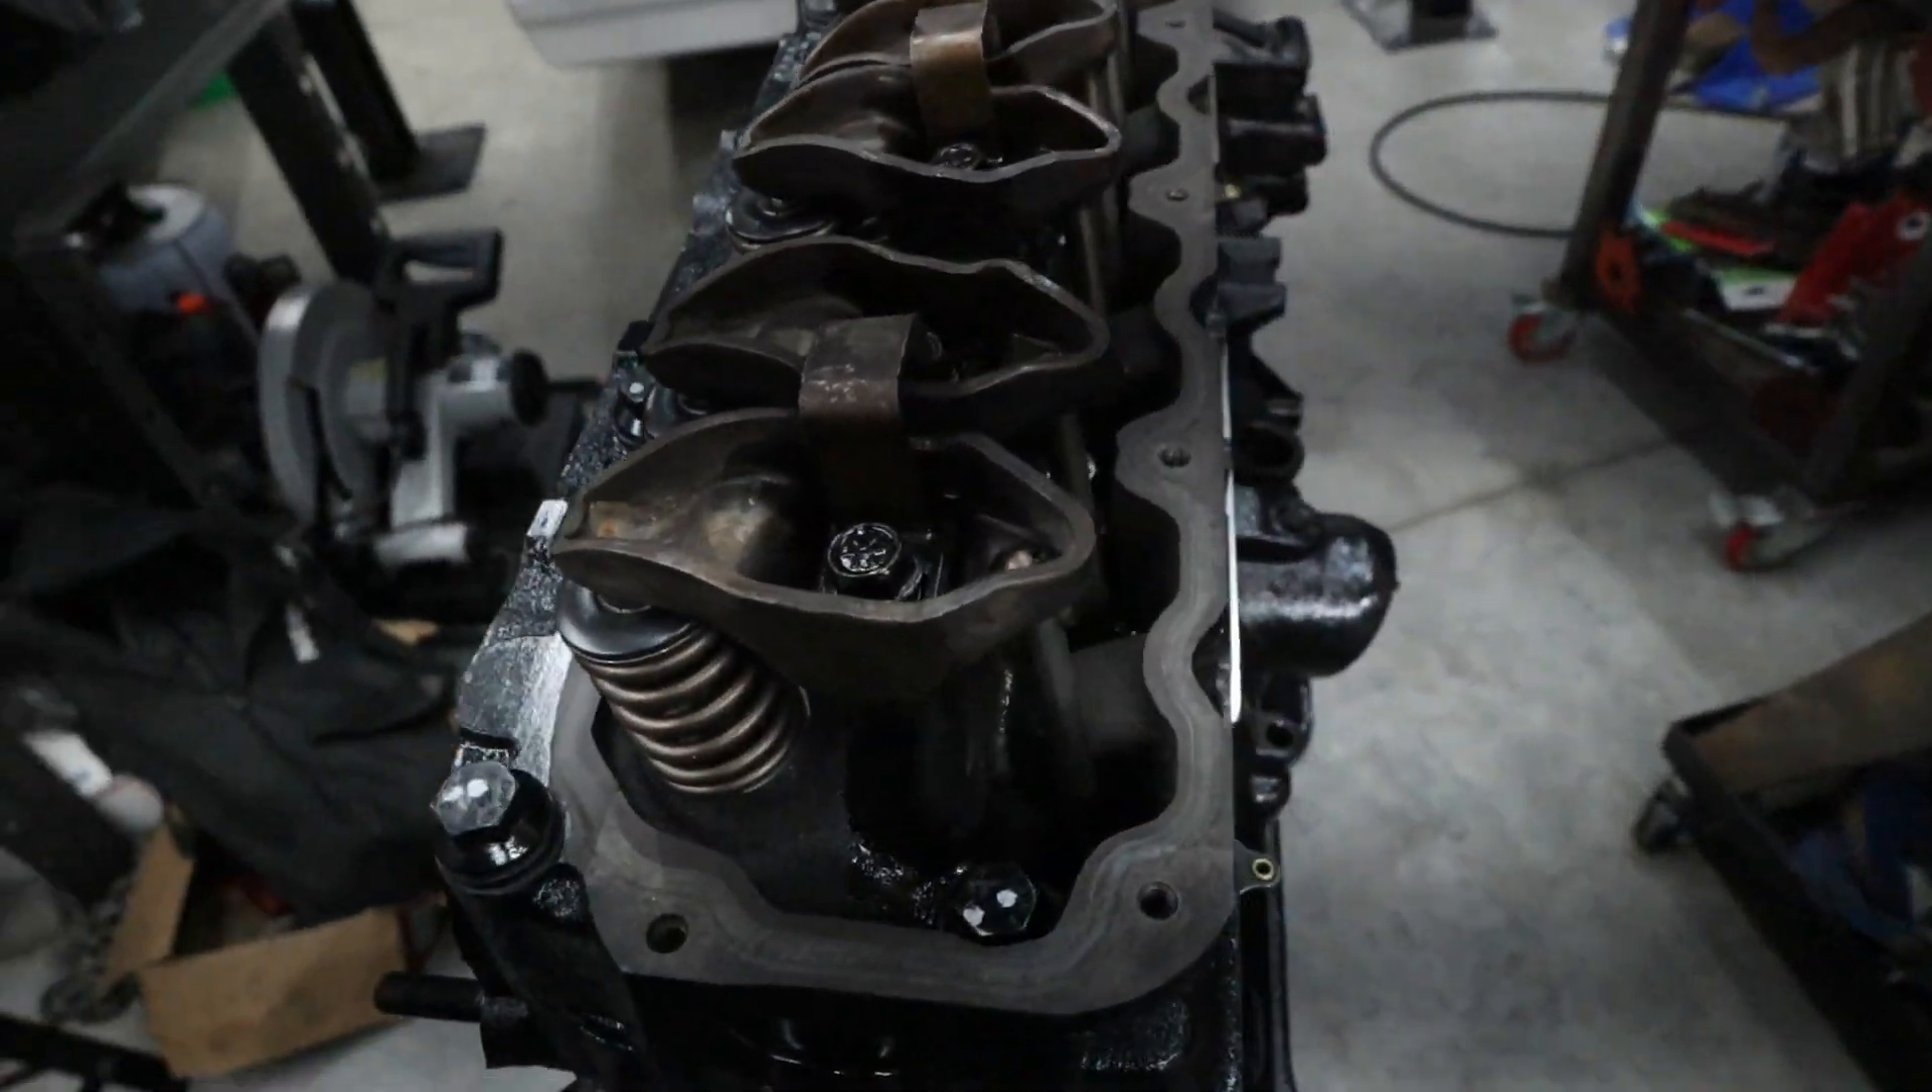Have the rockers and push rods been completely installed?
Yes.